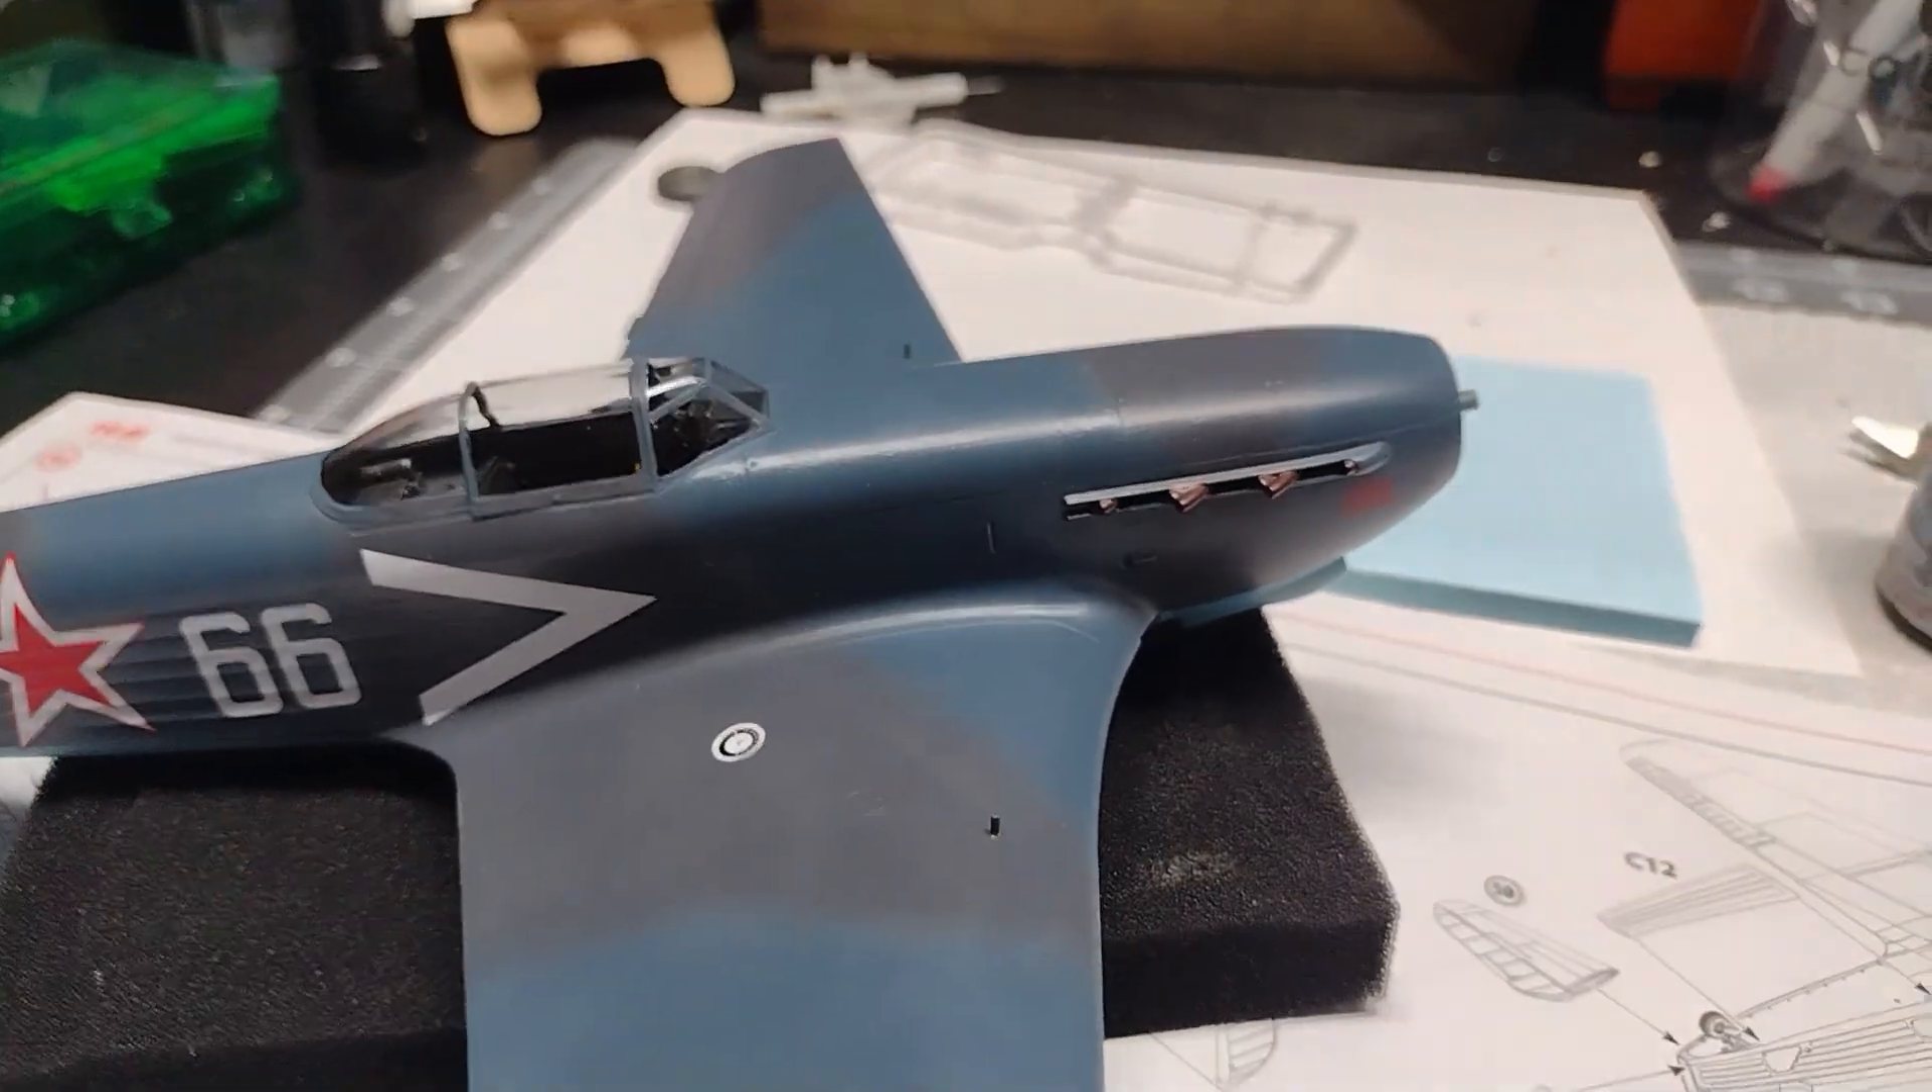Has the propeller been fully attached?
No.